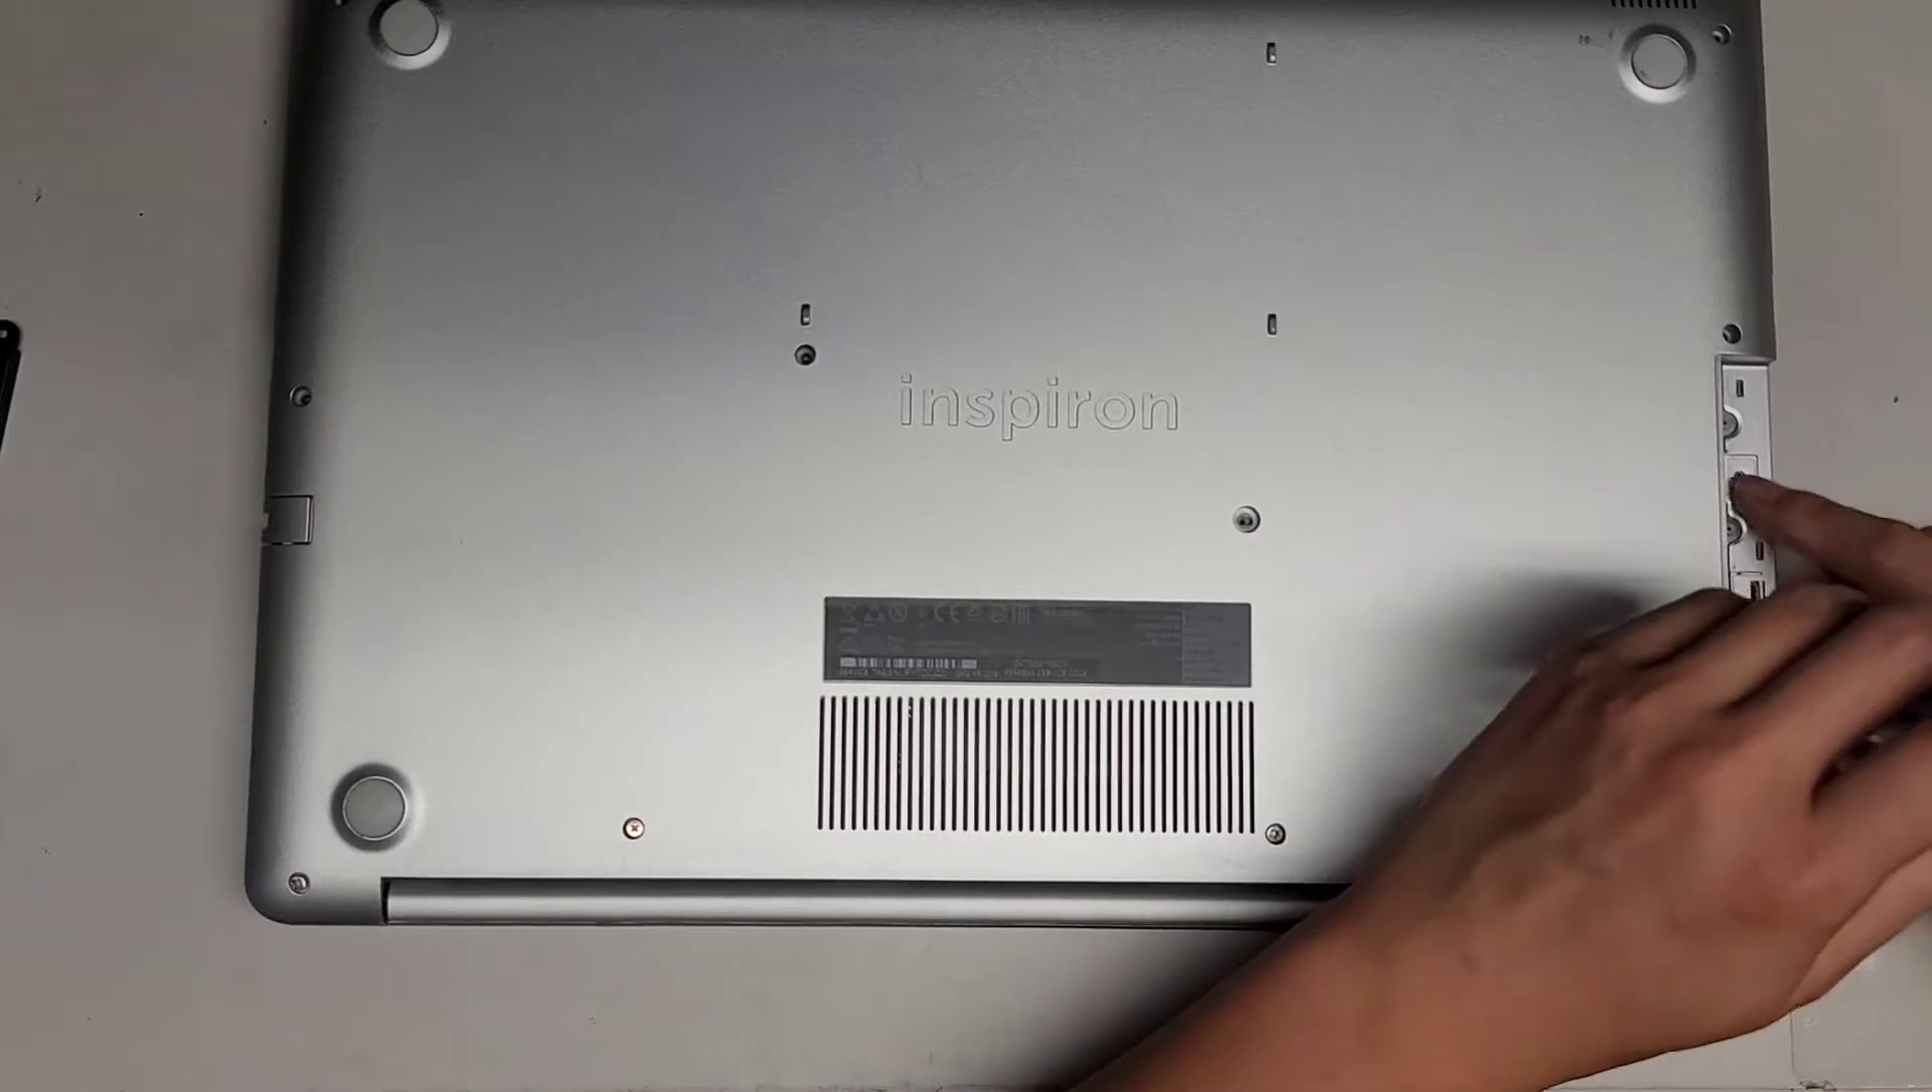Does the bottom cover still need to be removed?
Yes.